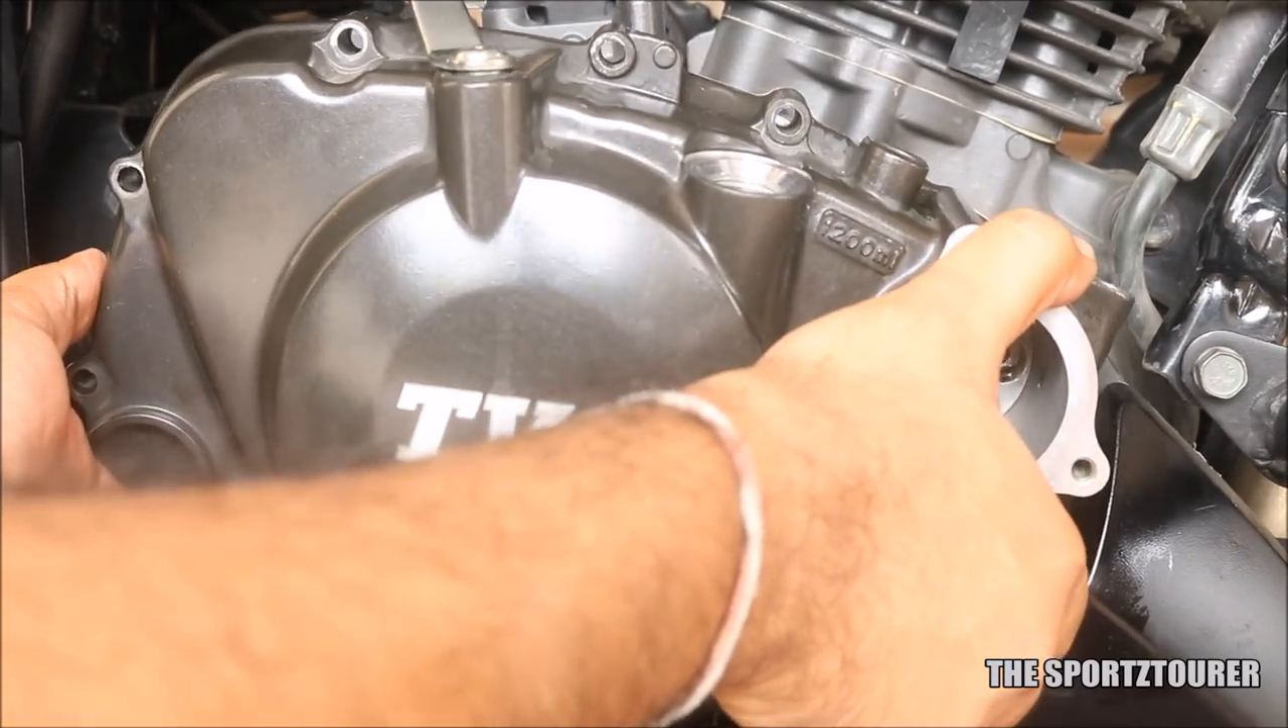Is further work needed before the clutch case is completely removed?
Yes.